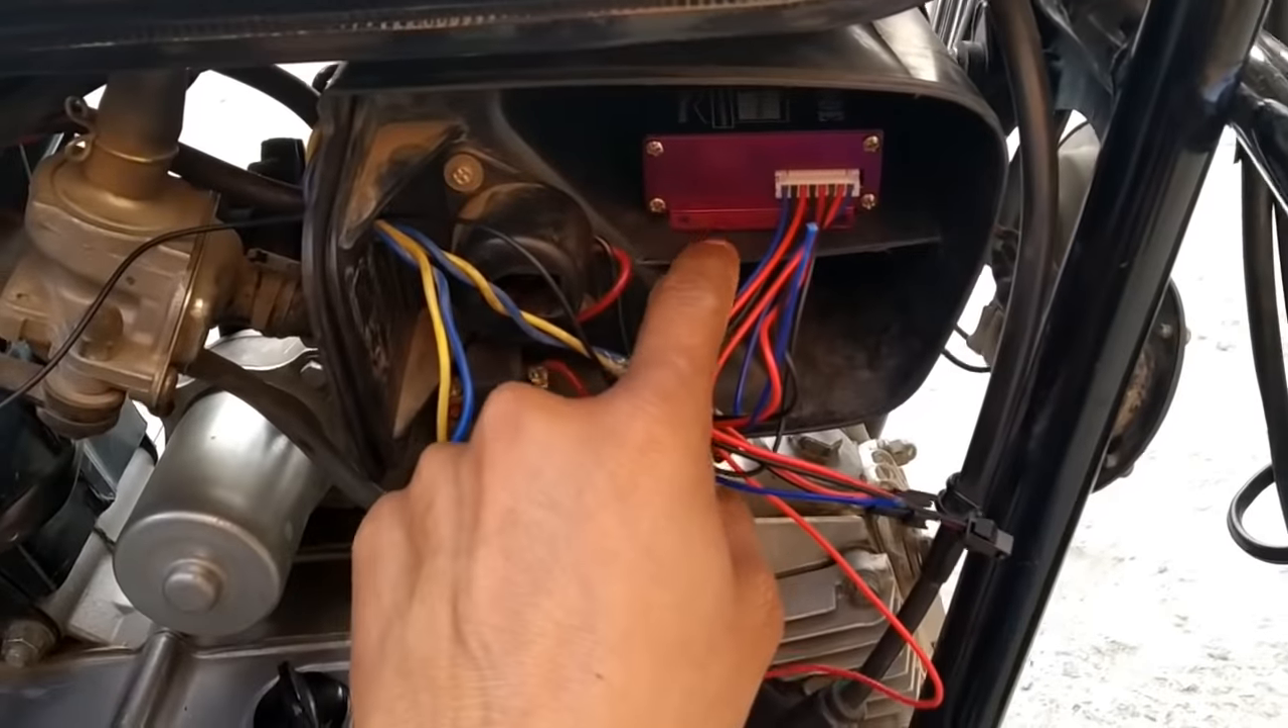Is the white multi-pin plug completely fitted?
Yes.